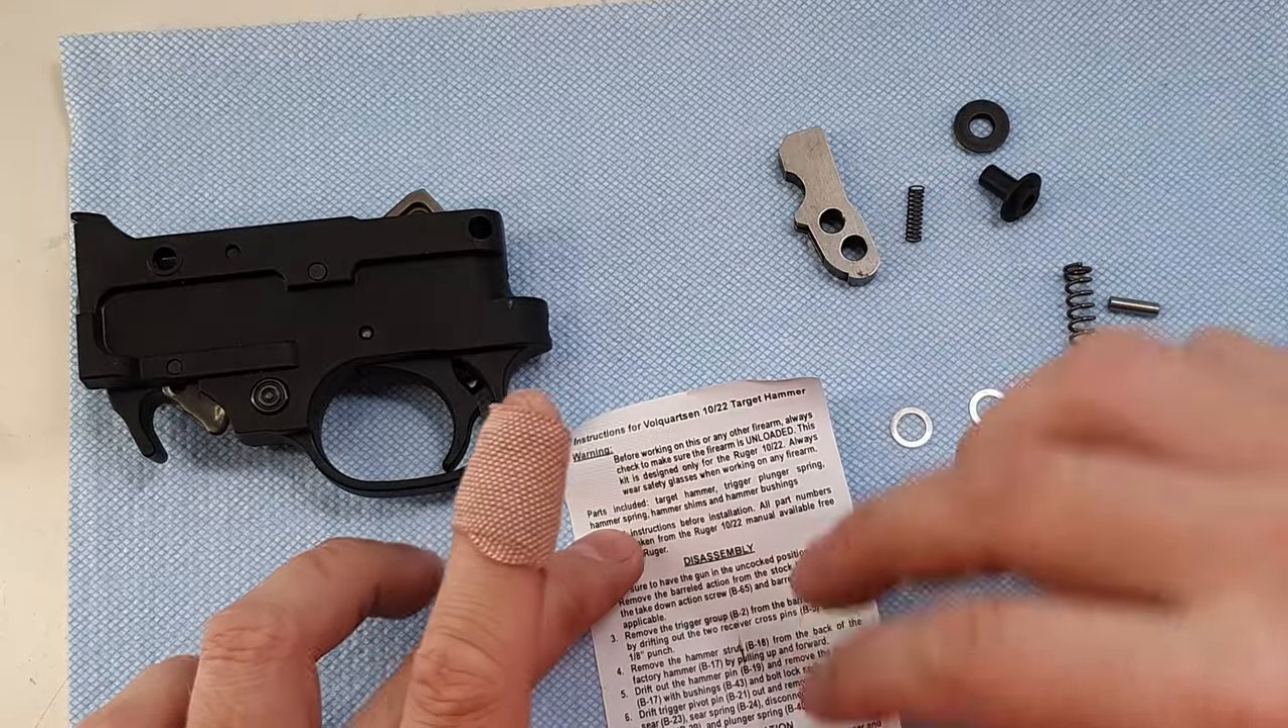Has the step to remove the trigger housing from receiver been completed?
Yes.